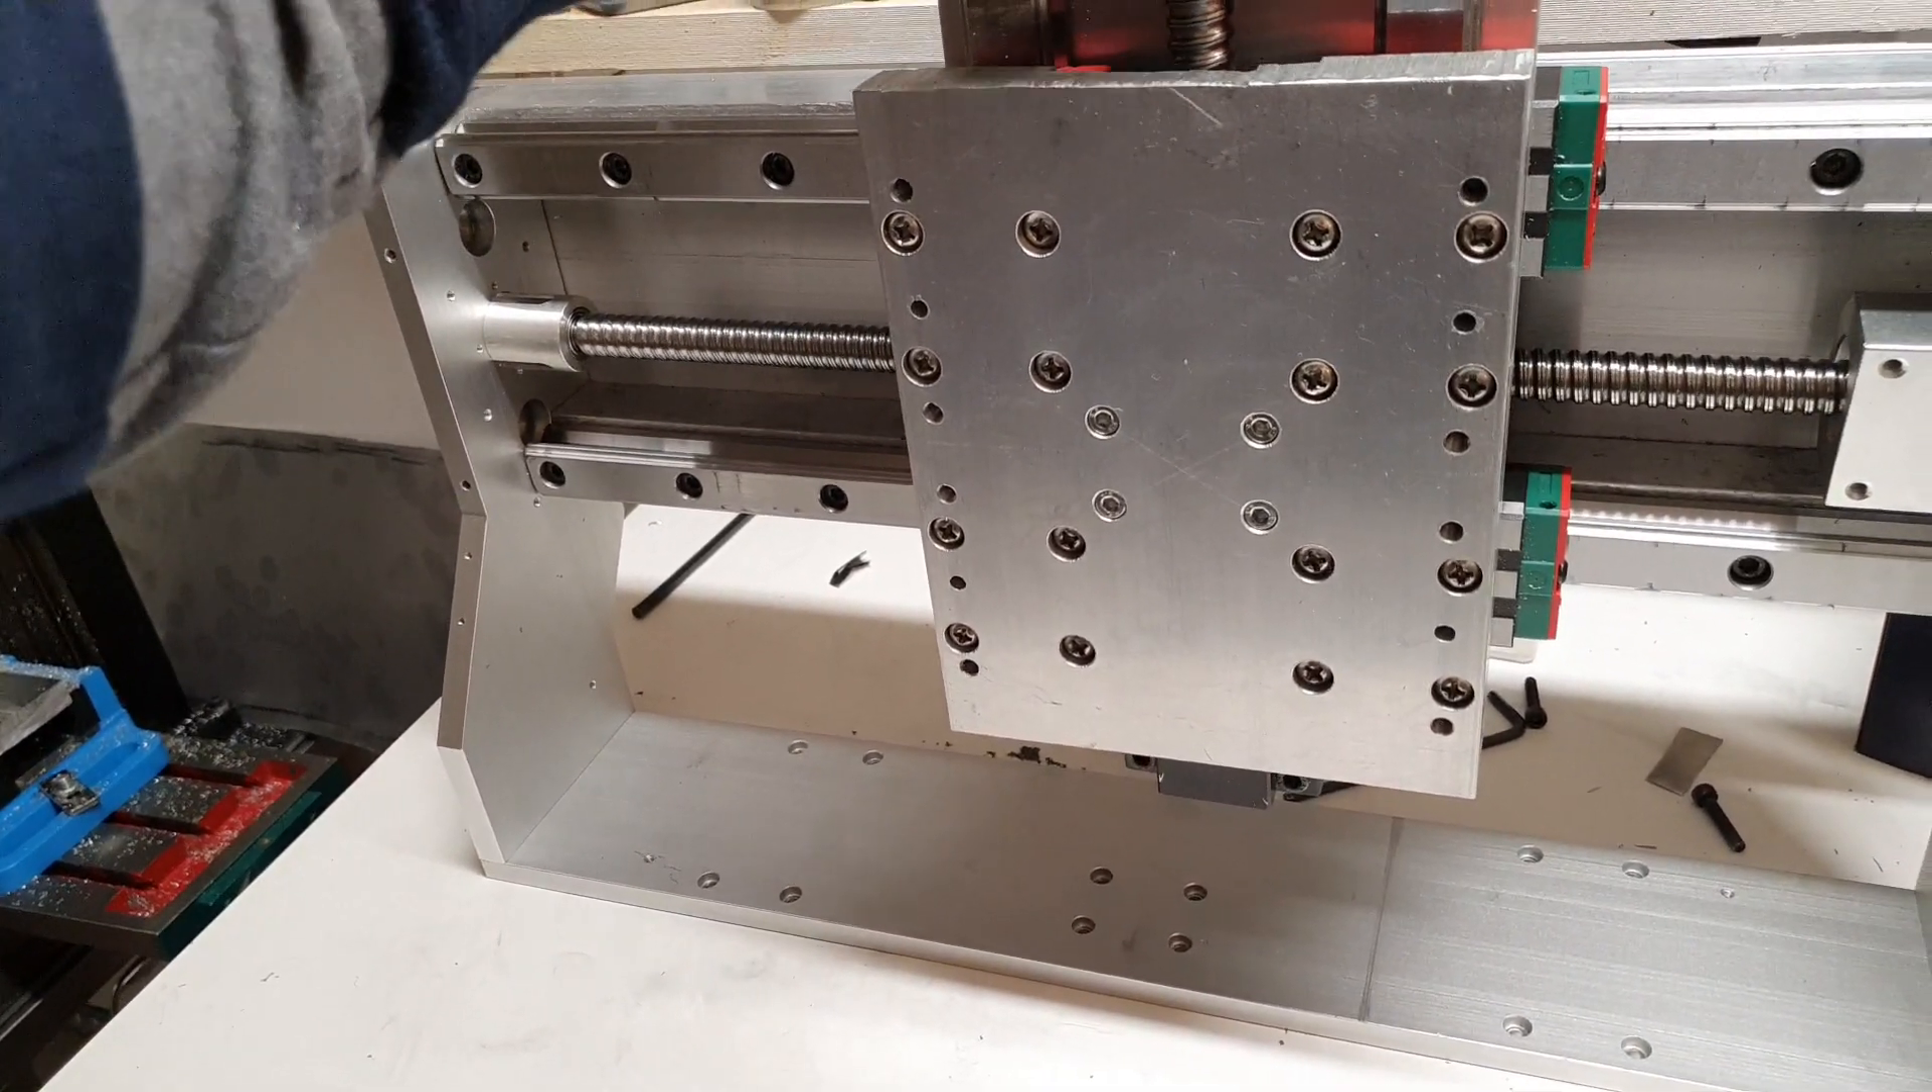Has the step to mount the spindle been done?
No.